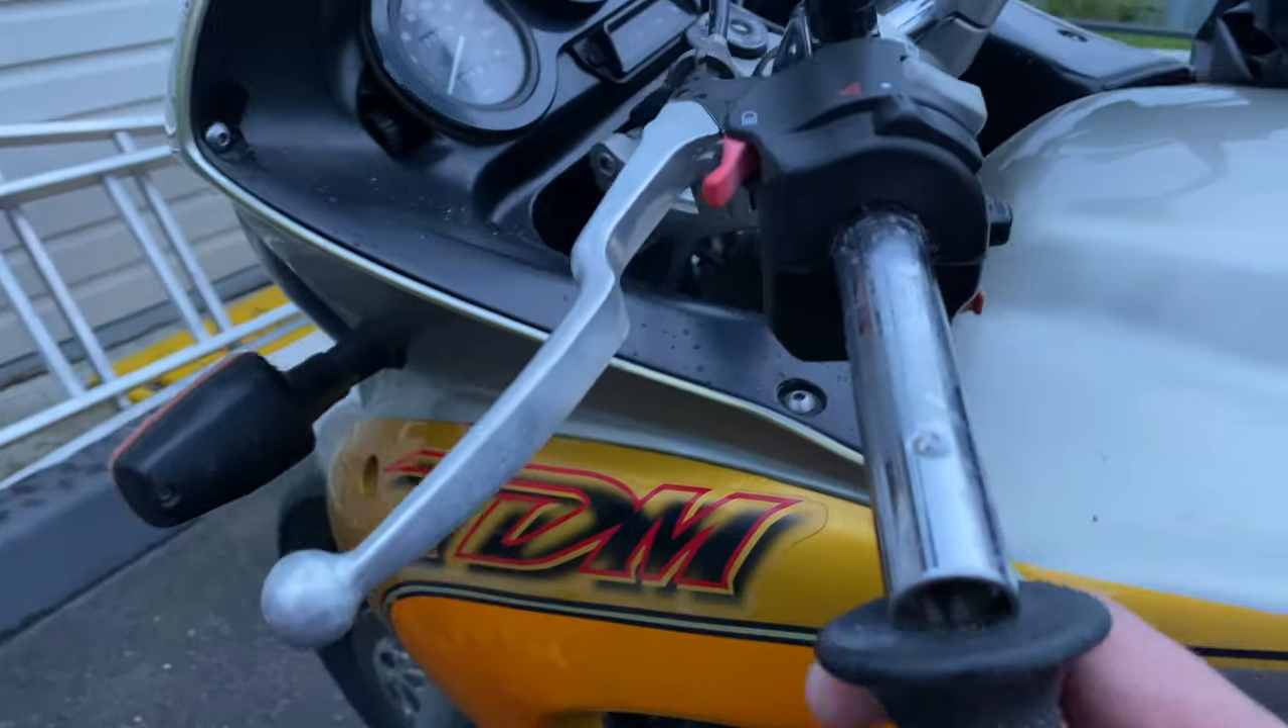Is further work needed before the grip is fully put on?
Yes.